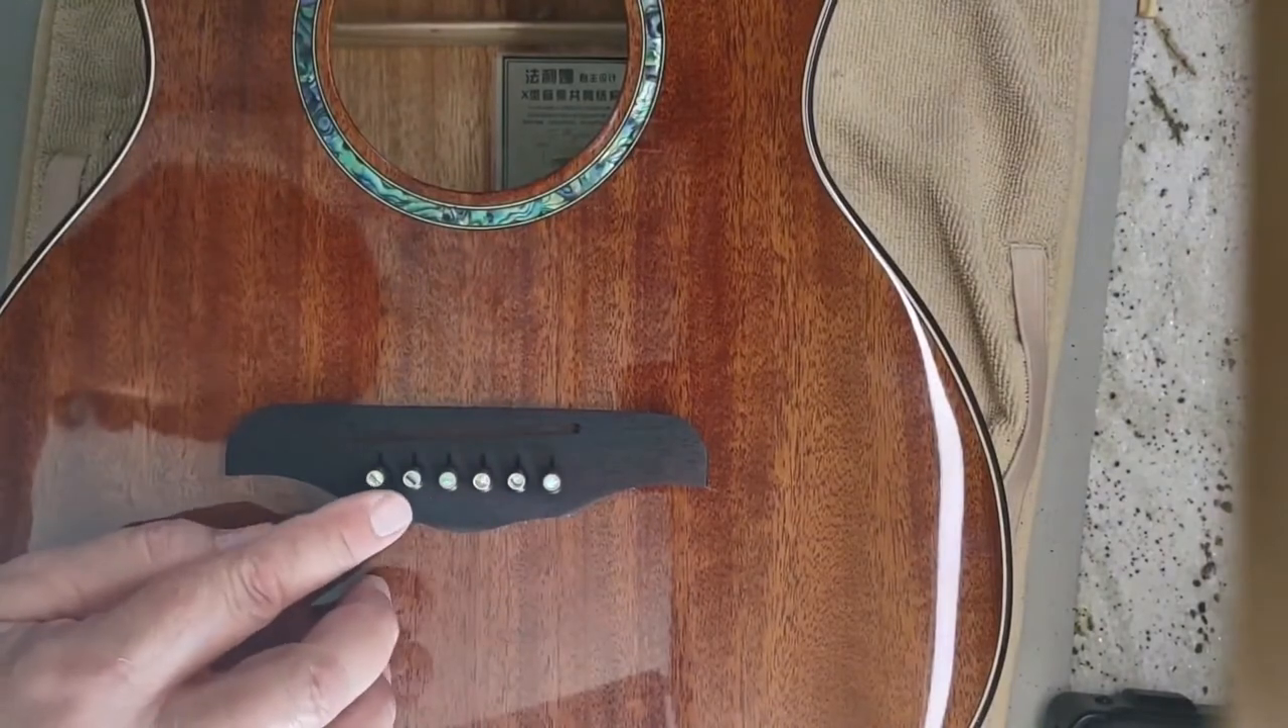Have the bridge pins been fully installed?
Yes.